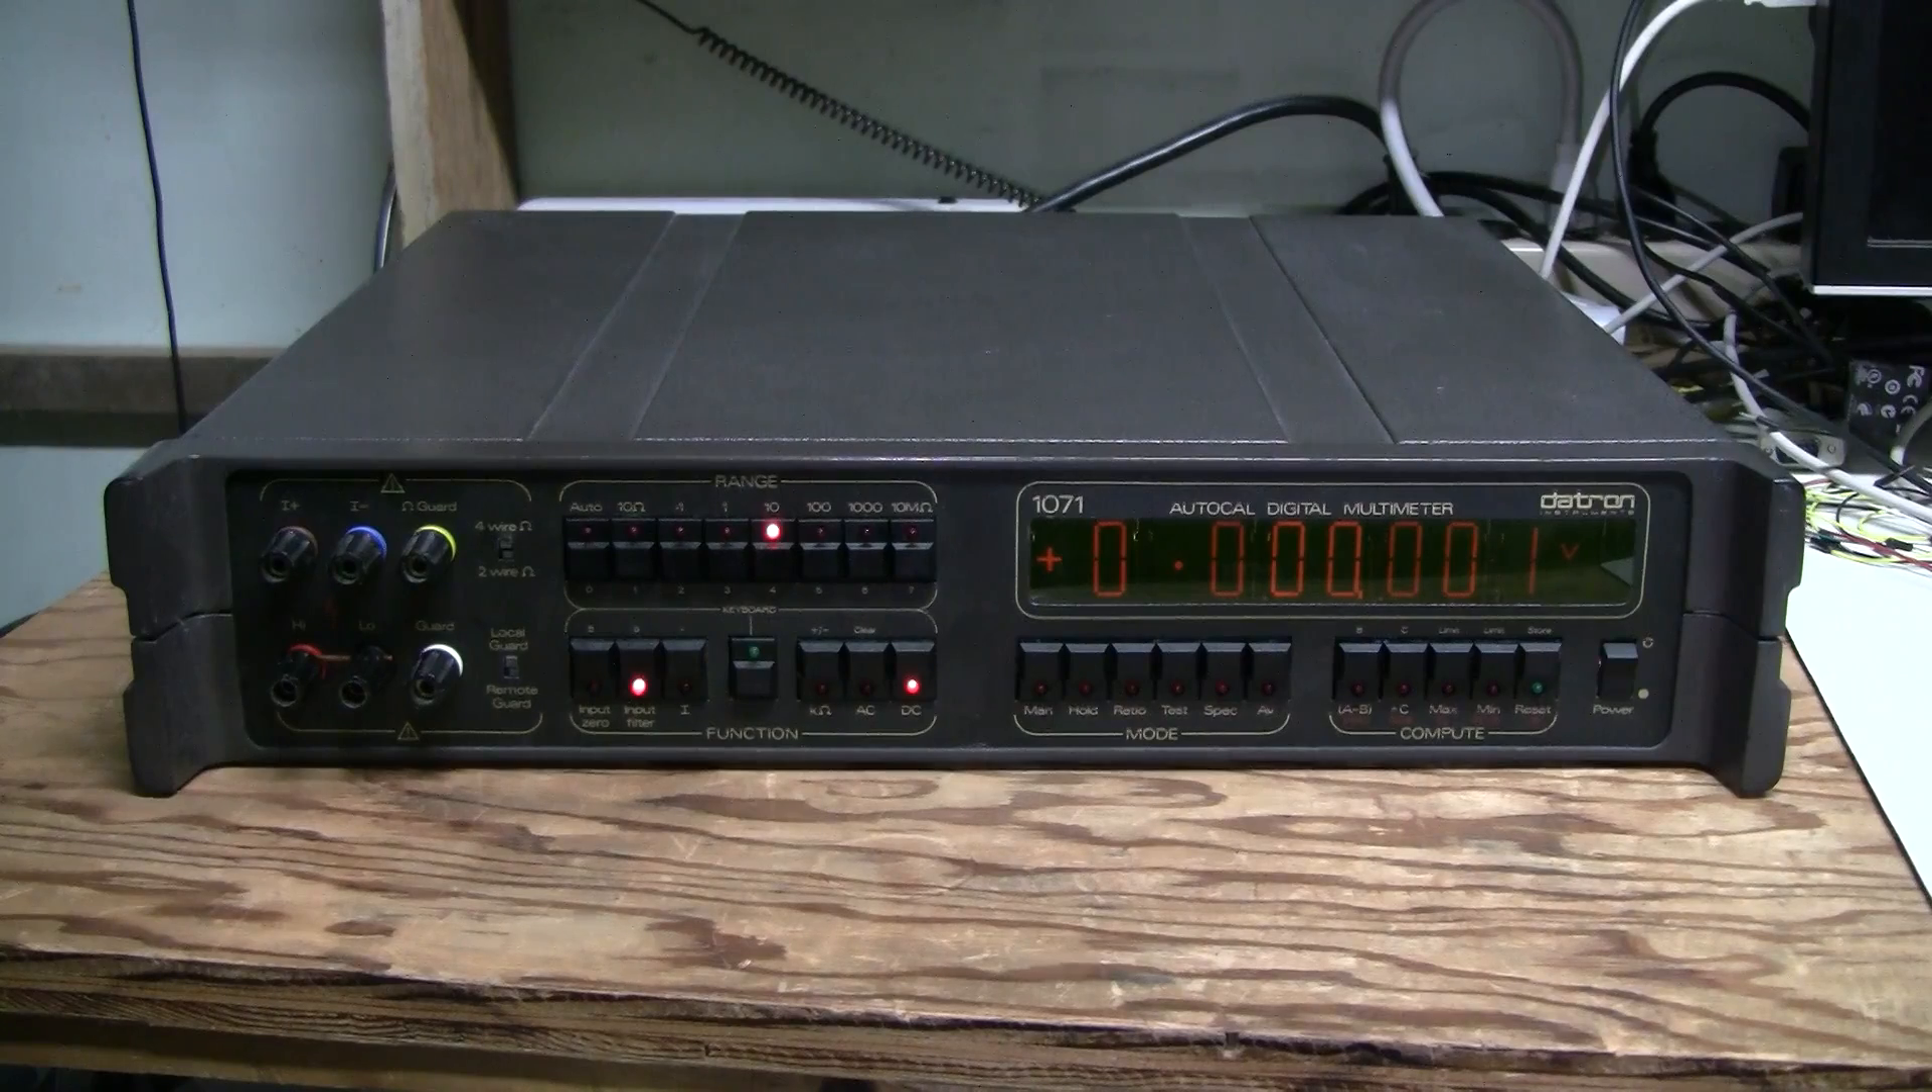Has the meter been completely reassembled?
Yes.